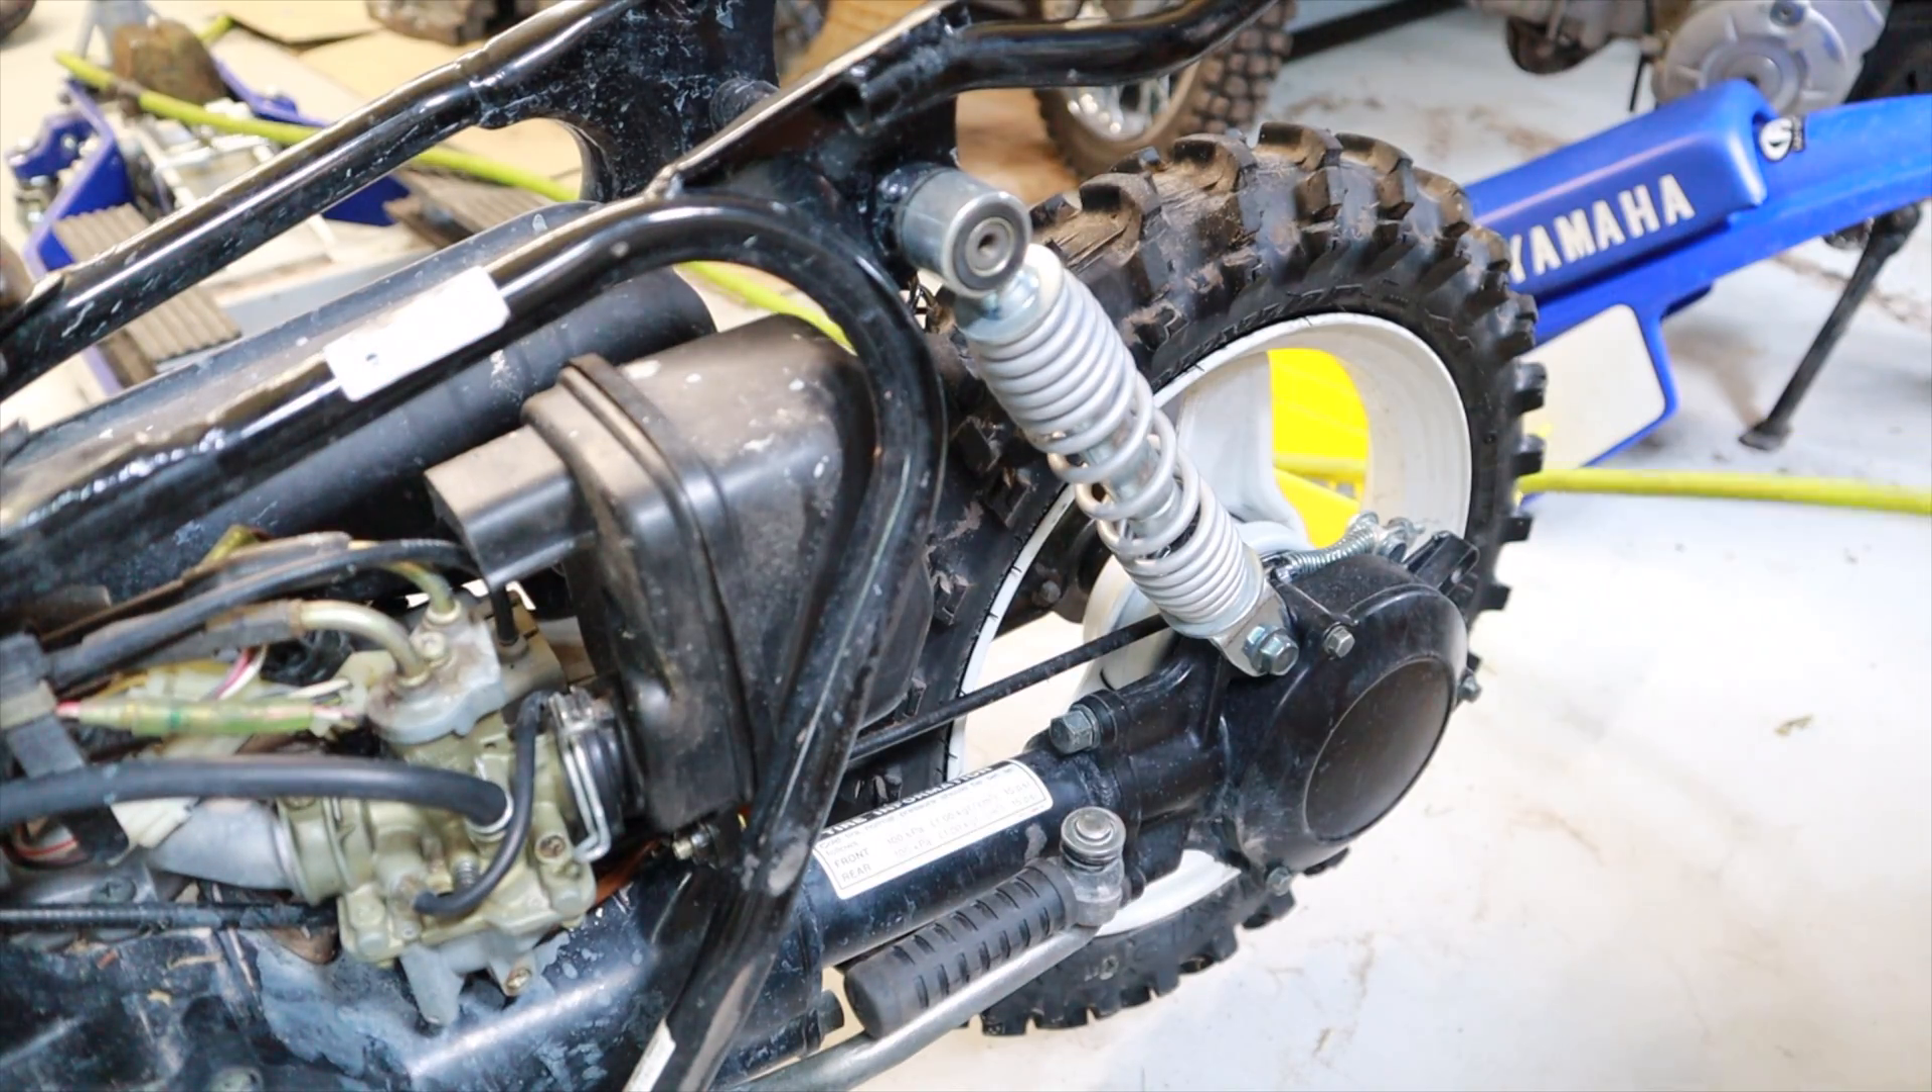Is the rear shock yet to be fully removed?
Yes.